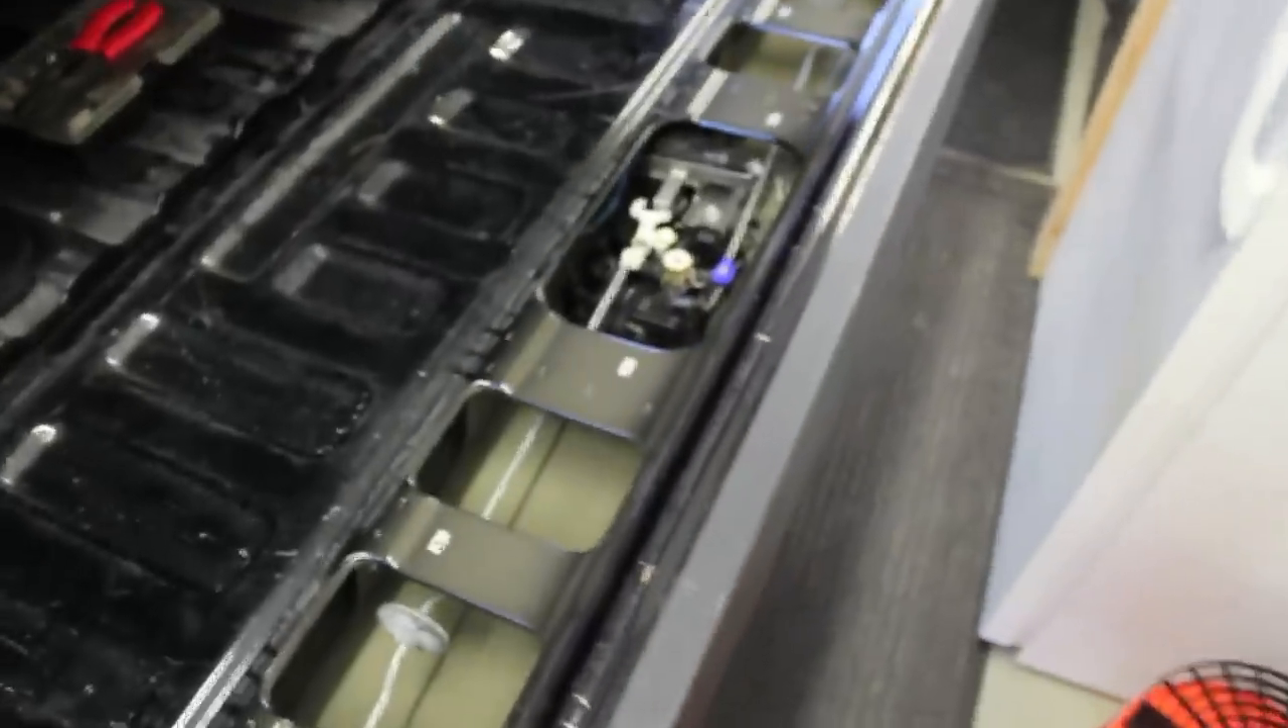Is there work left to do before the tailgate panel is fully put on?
Yes.